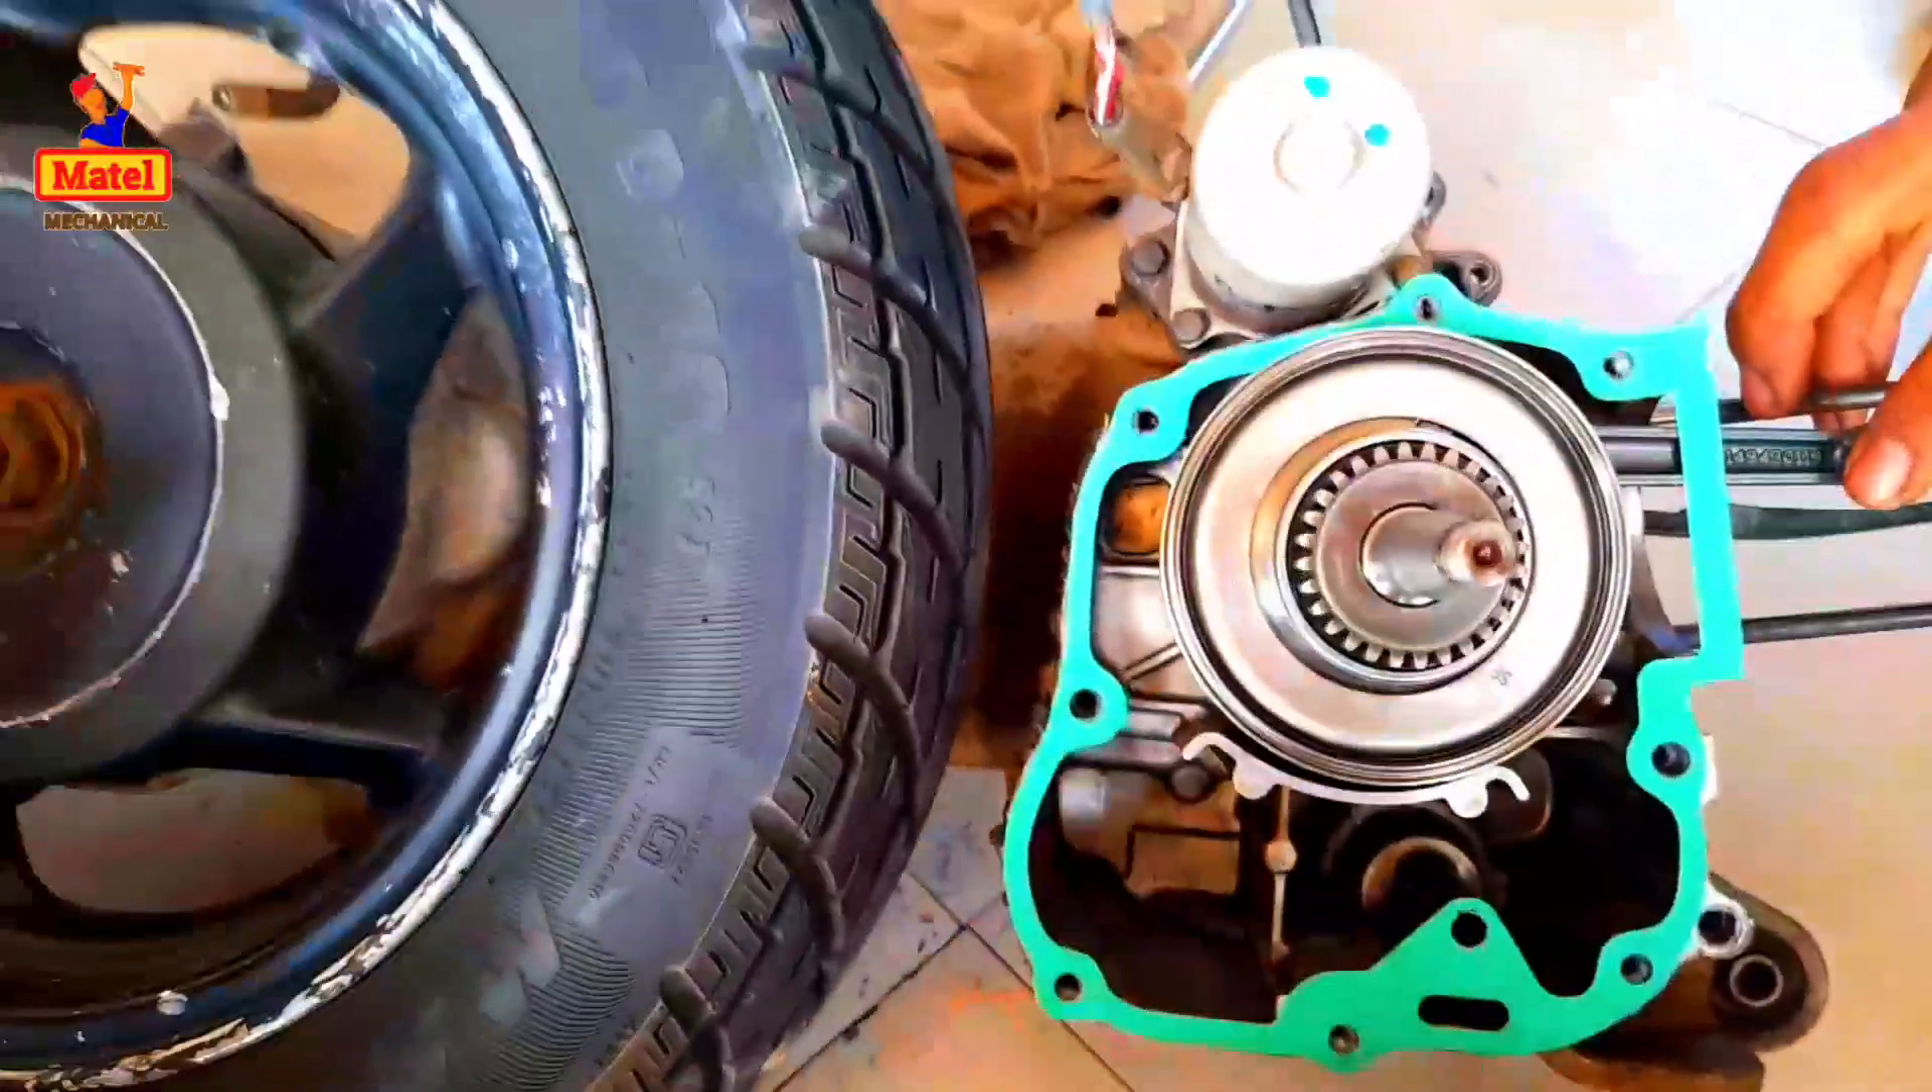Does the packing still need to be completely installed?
No.